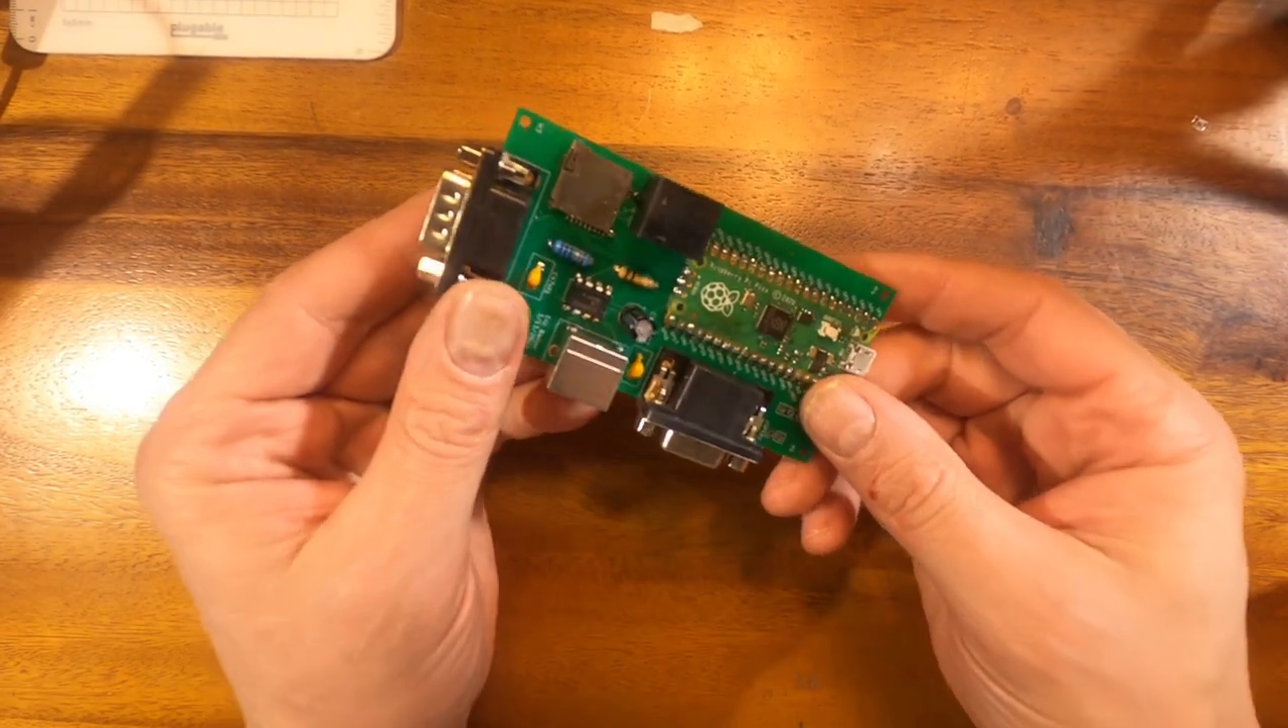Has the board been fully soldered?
Yes.